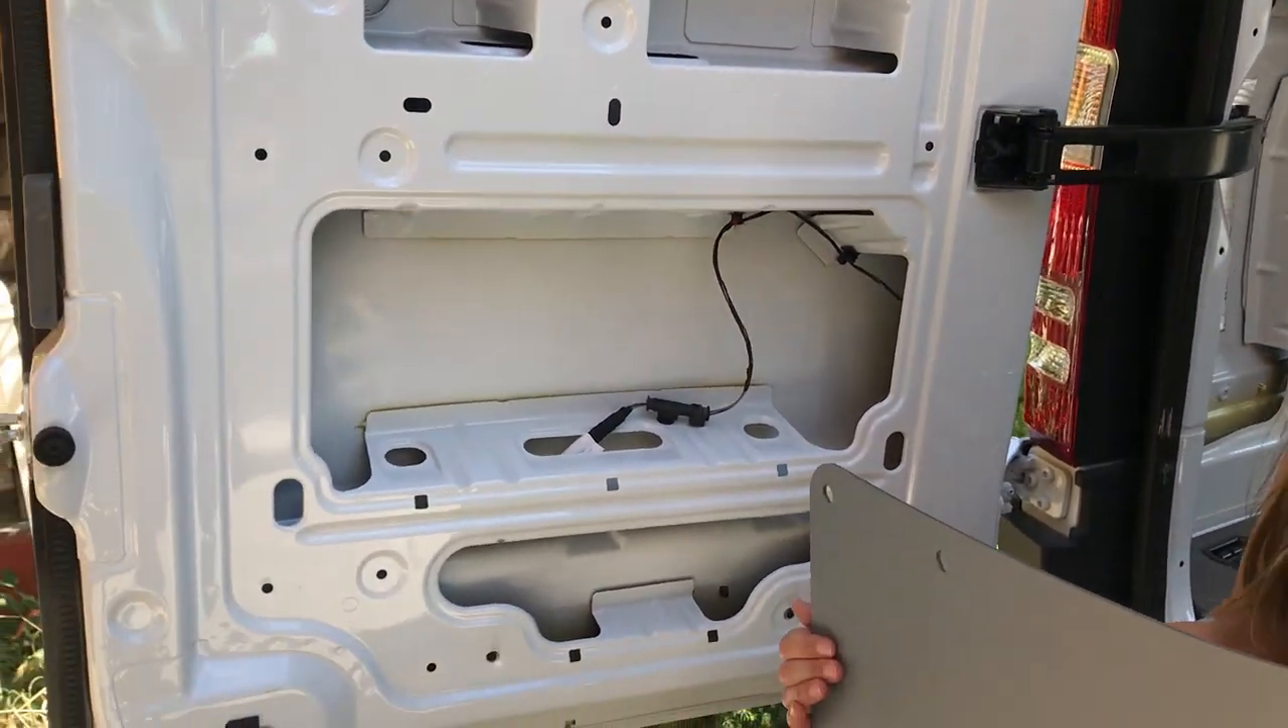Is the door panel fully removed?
Yes.